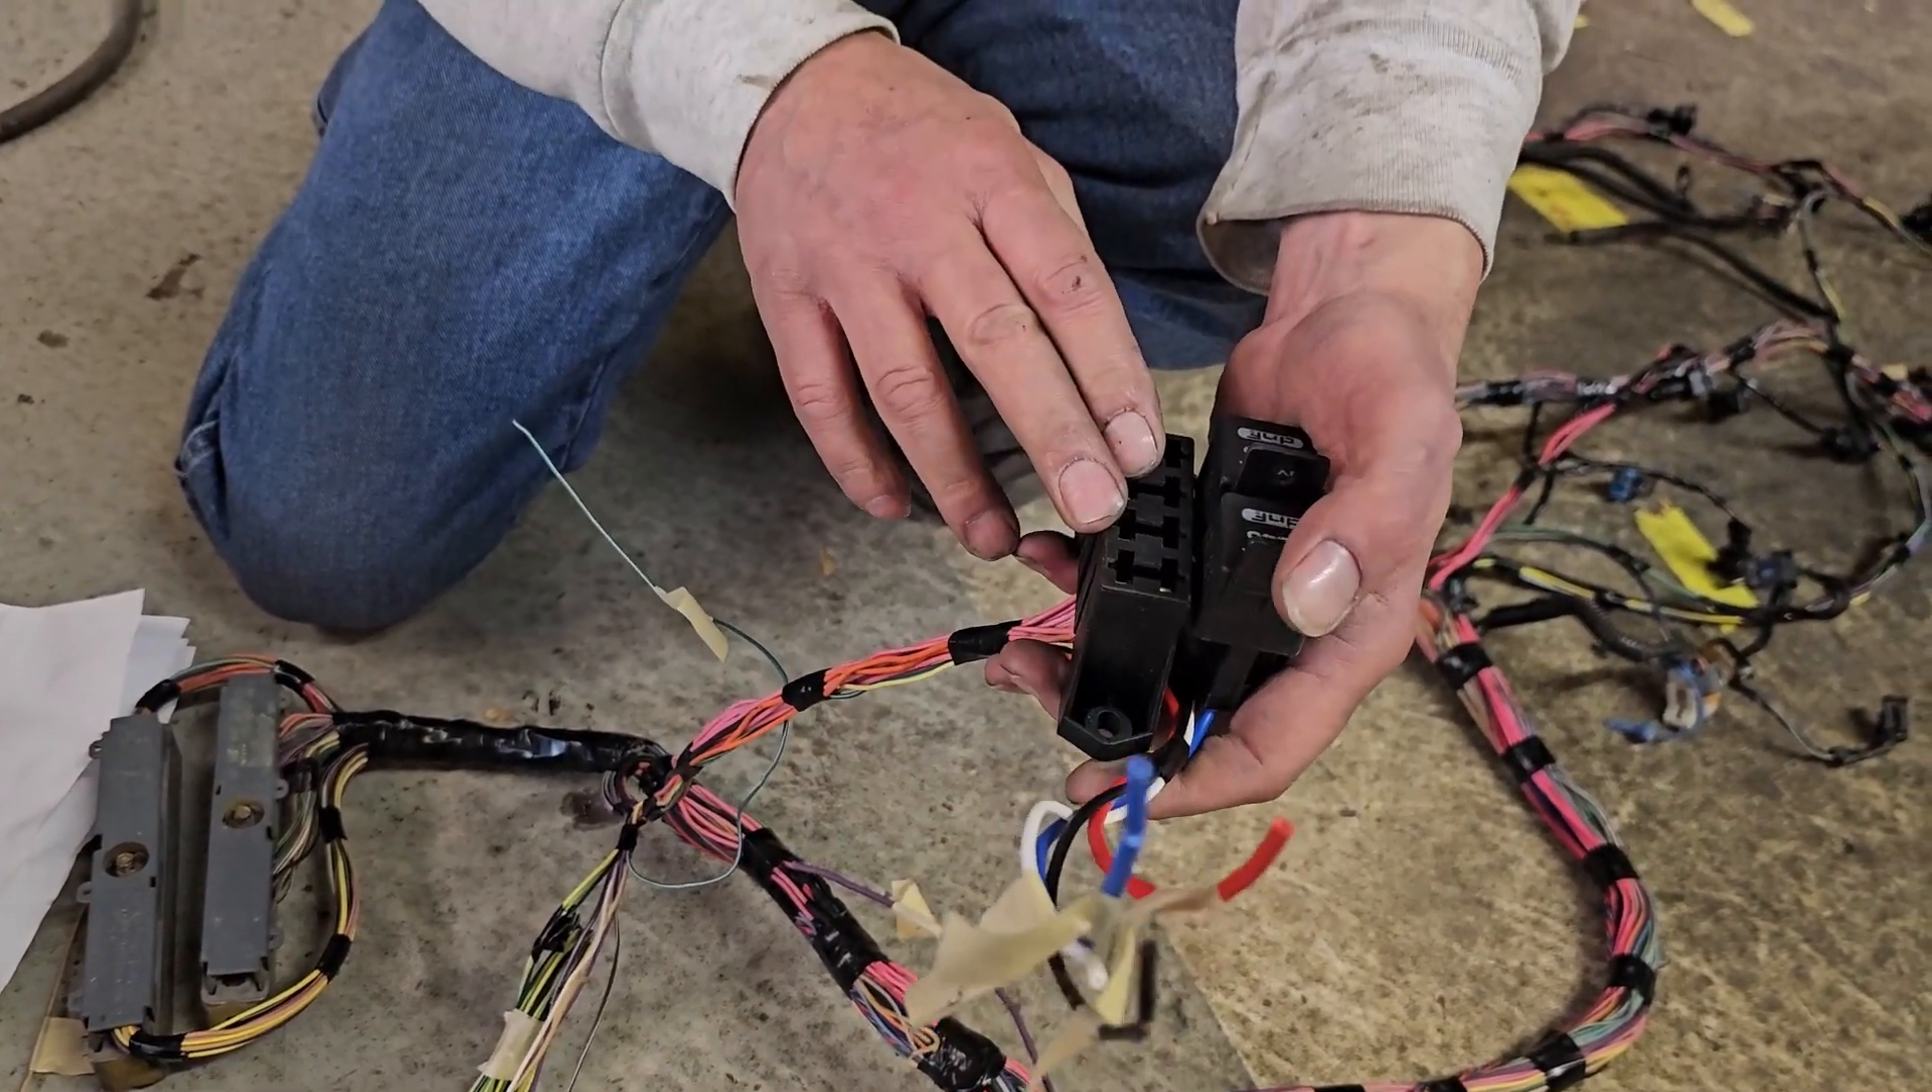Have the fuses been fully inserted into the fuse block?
No.